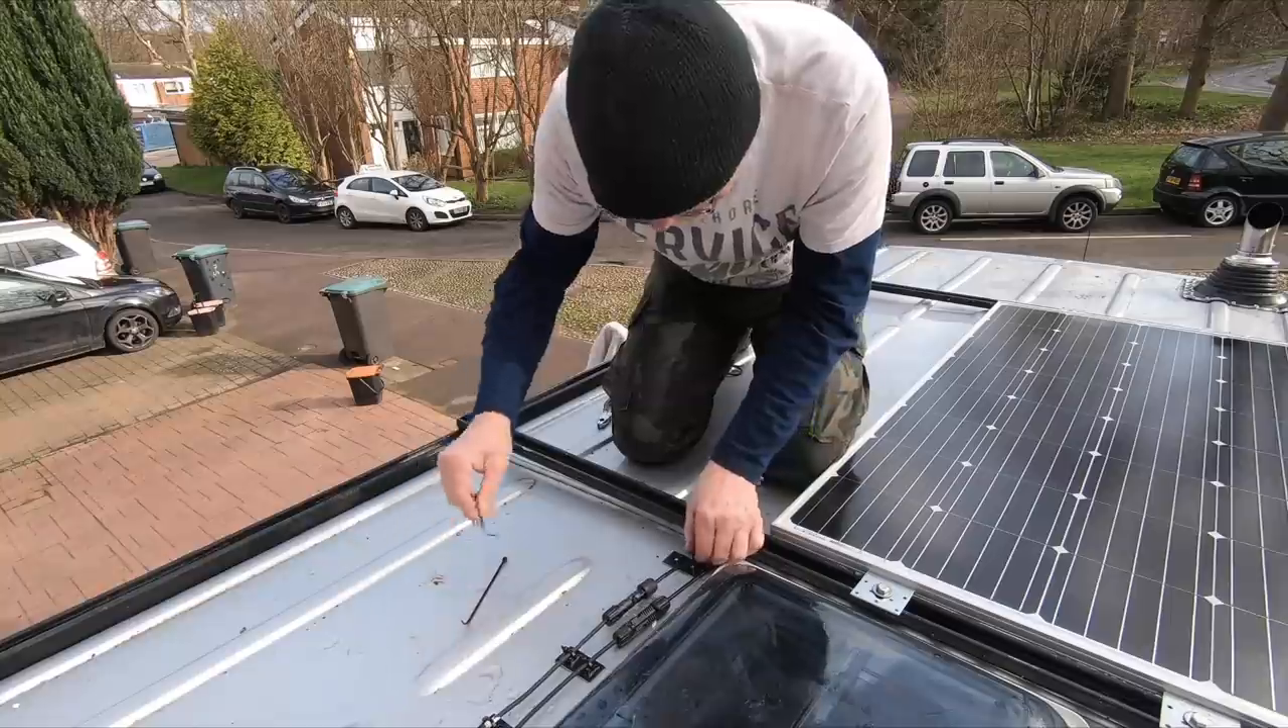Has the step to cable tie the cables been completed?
No.